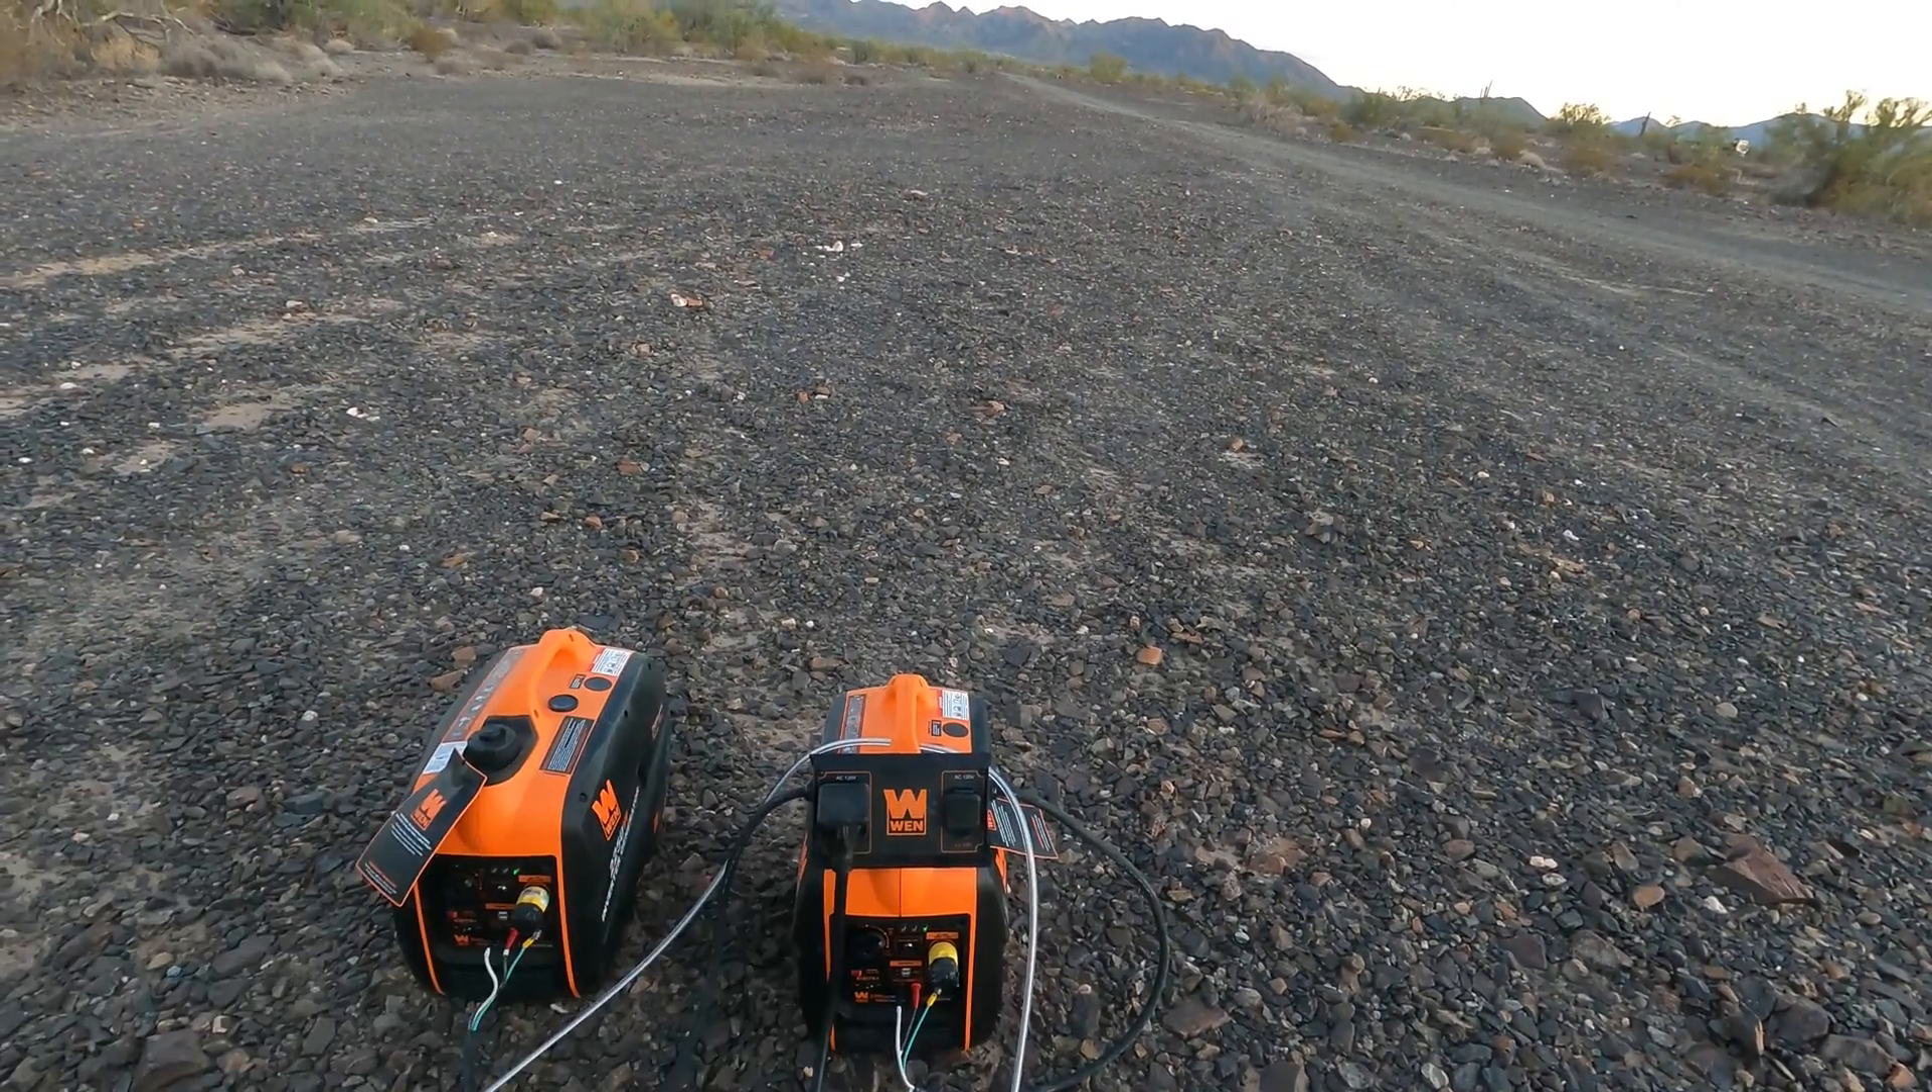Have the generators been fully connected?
Yes.